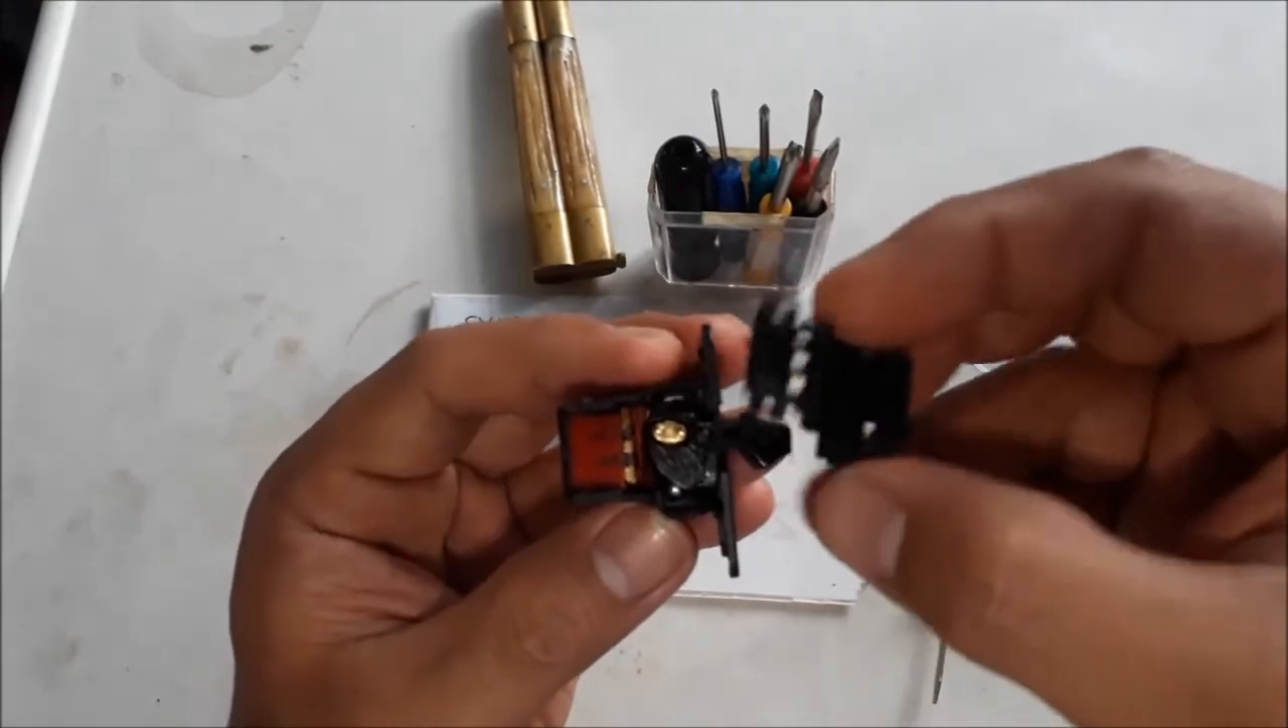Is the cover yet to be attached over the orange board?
Yes.